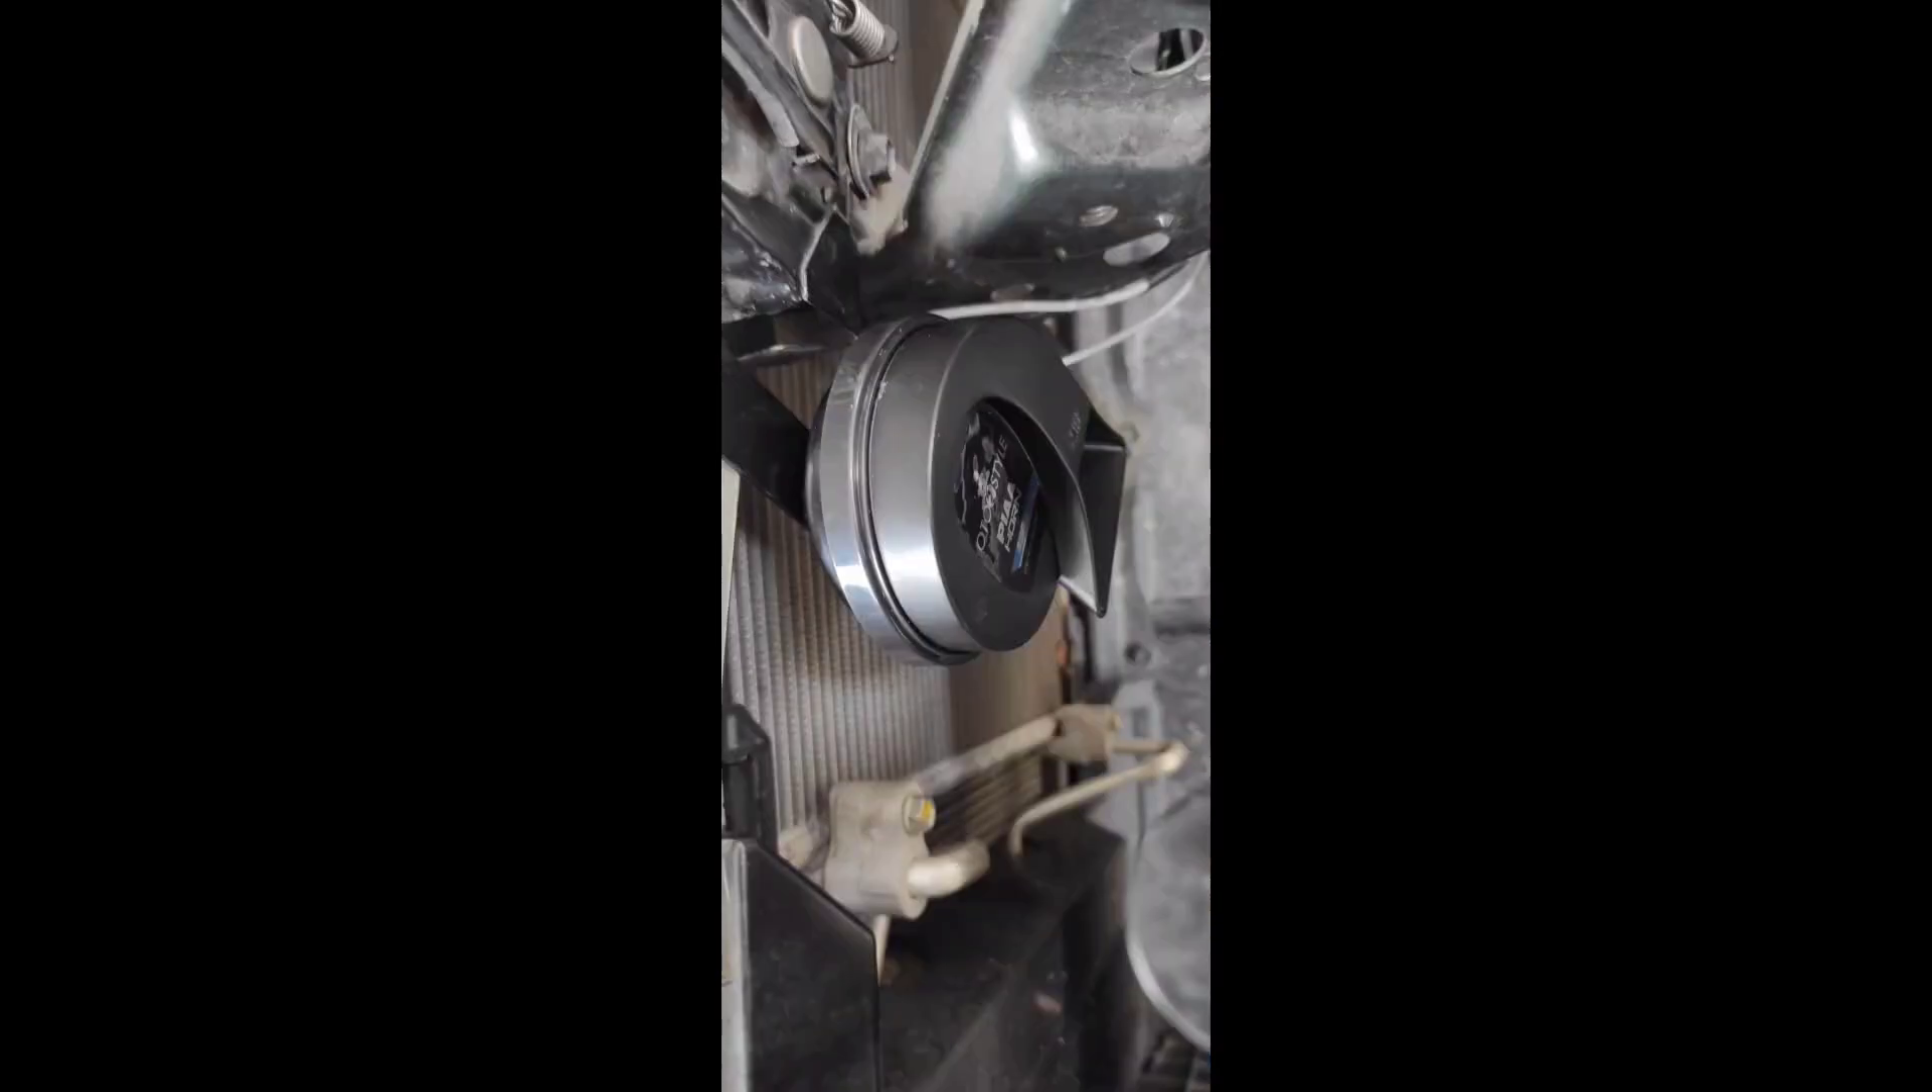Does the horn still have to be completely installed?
No.